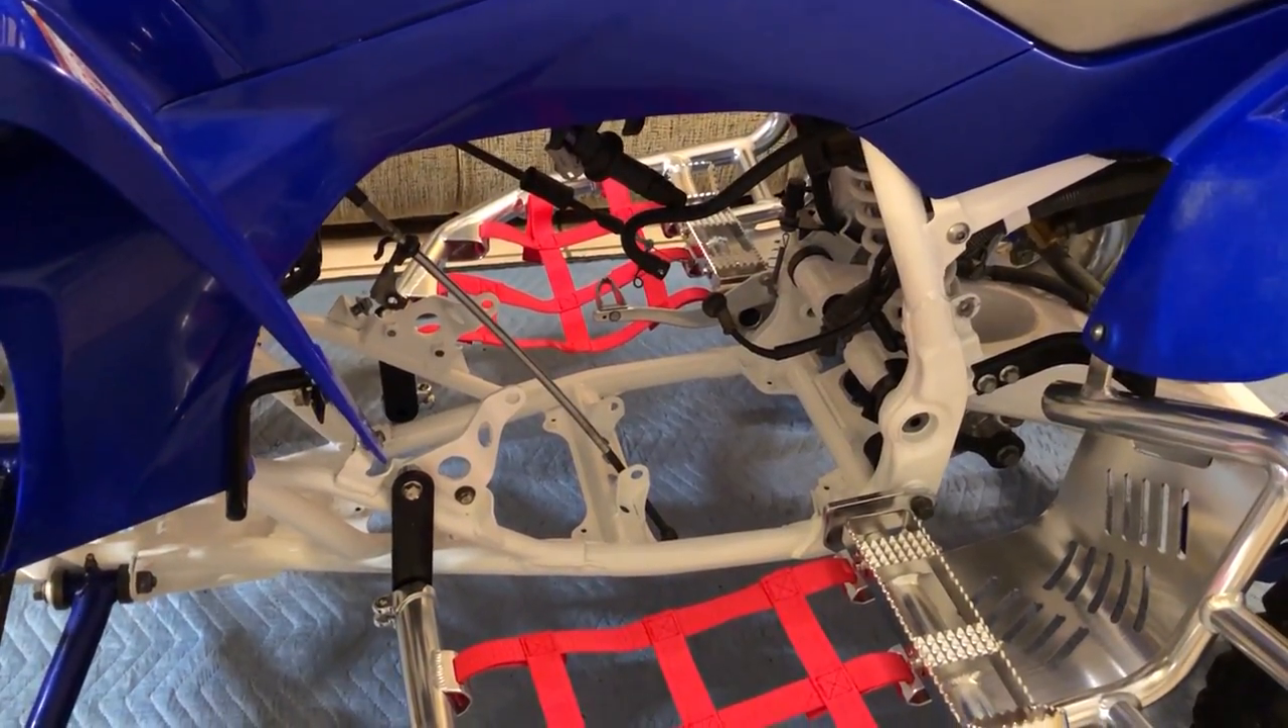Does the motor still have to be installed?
Yes.